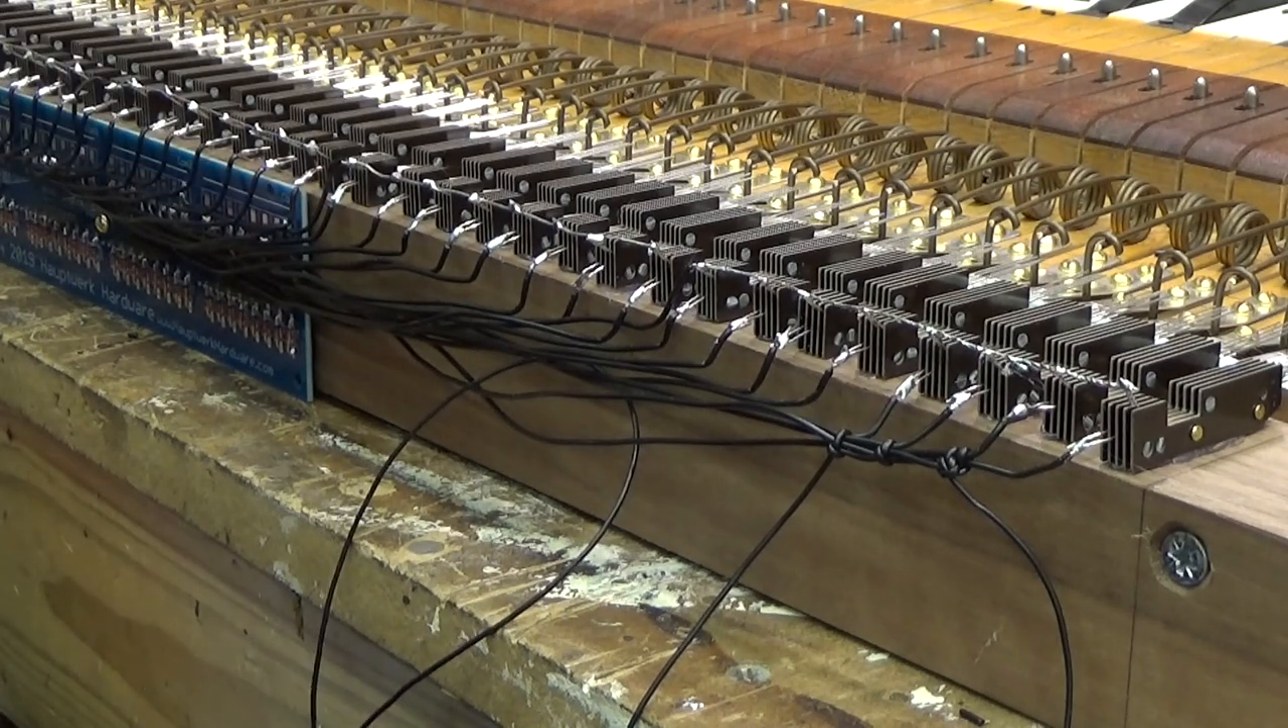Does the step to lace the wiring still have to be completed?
Yes.